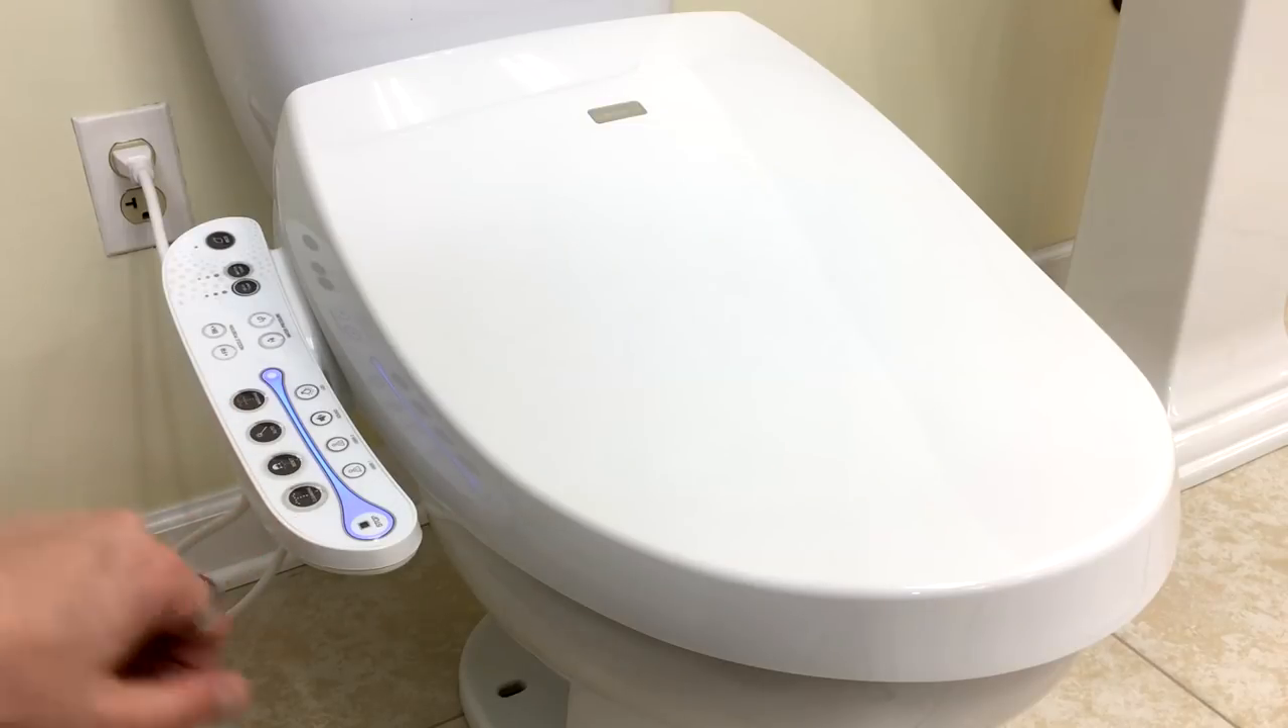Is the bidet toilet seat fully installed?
Yes.